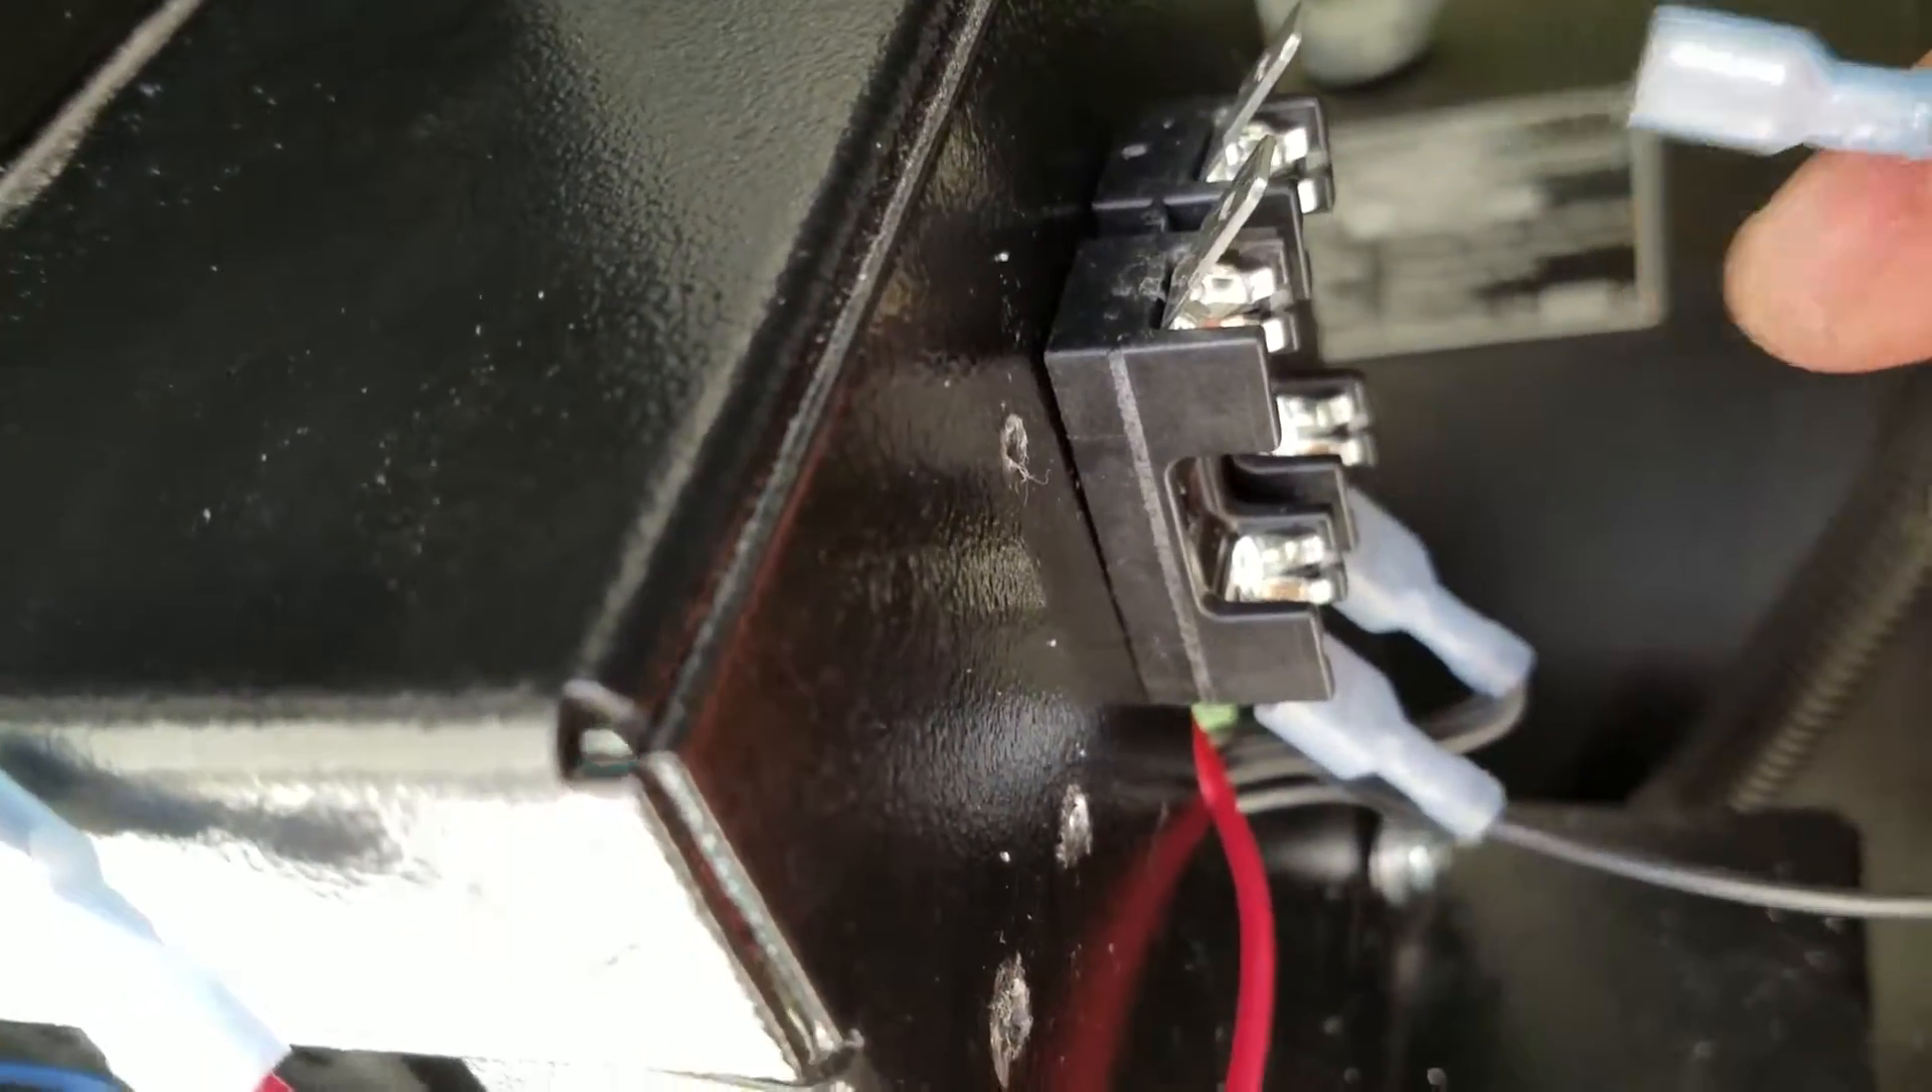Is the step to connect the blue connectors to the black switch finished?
No.